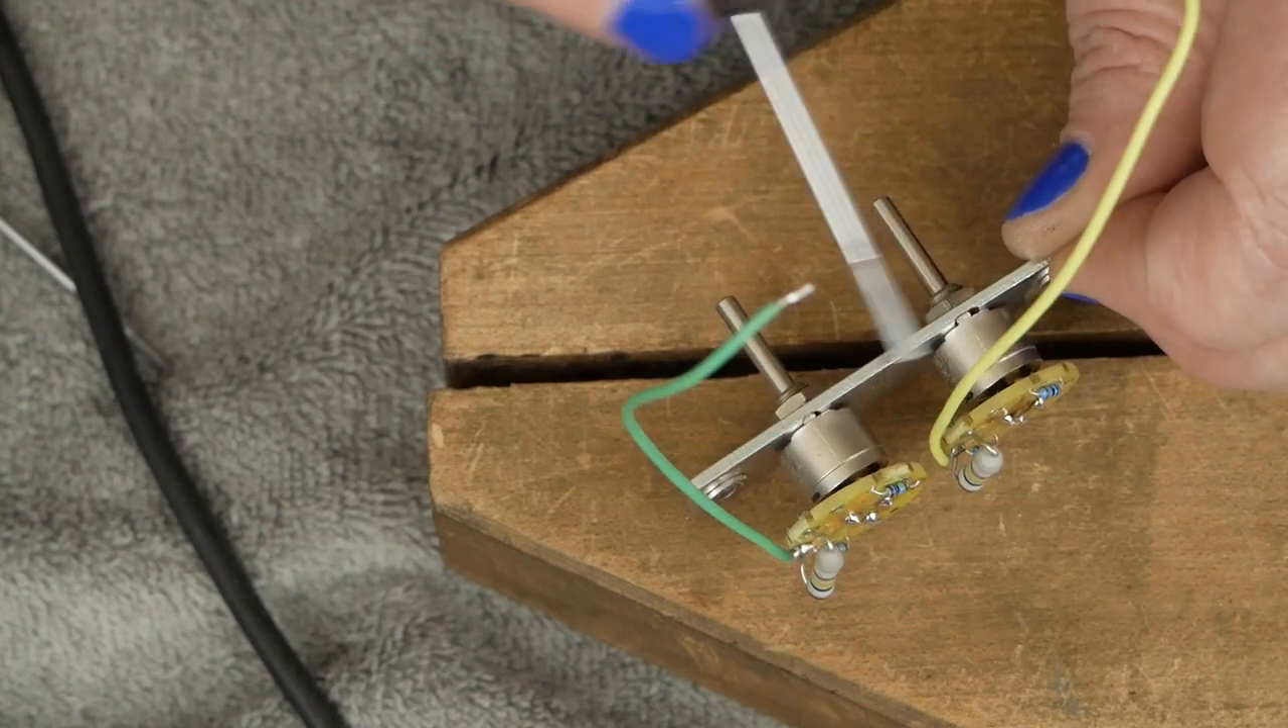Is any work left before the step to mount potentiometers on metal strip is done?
No.